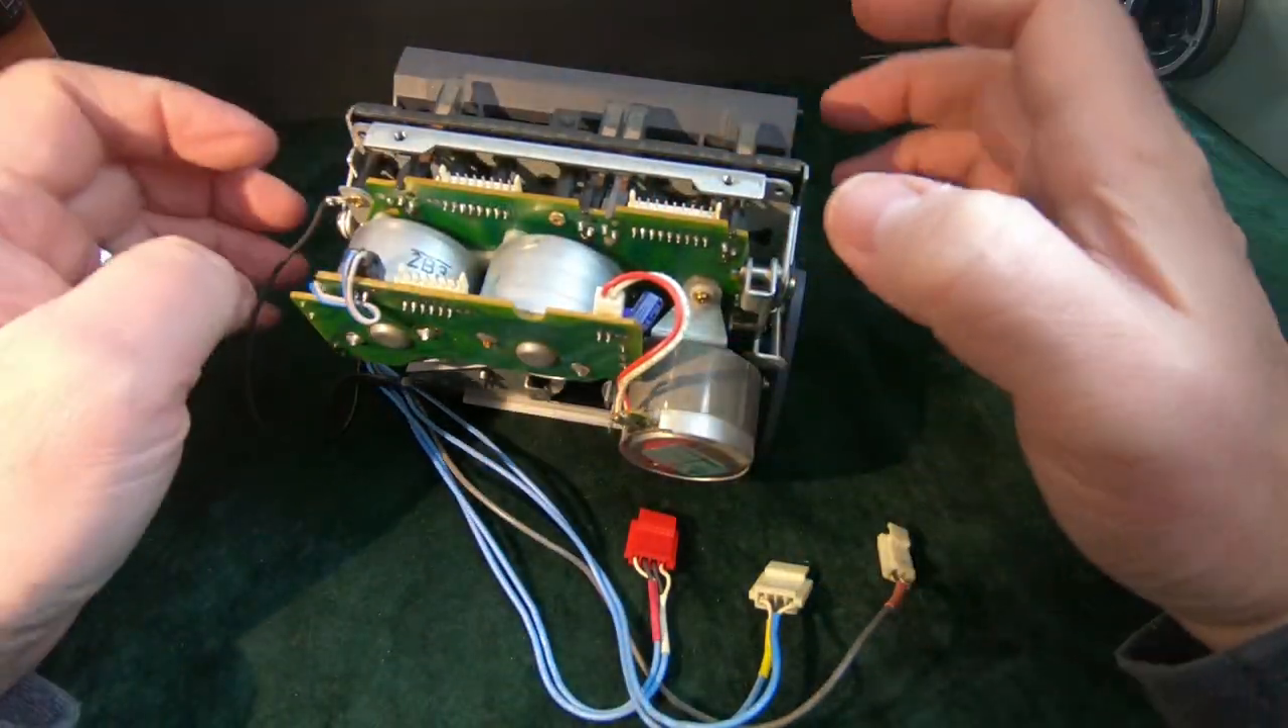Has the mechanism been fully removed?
Yes.